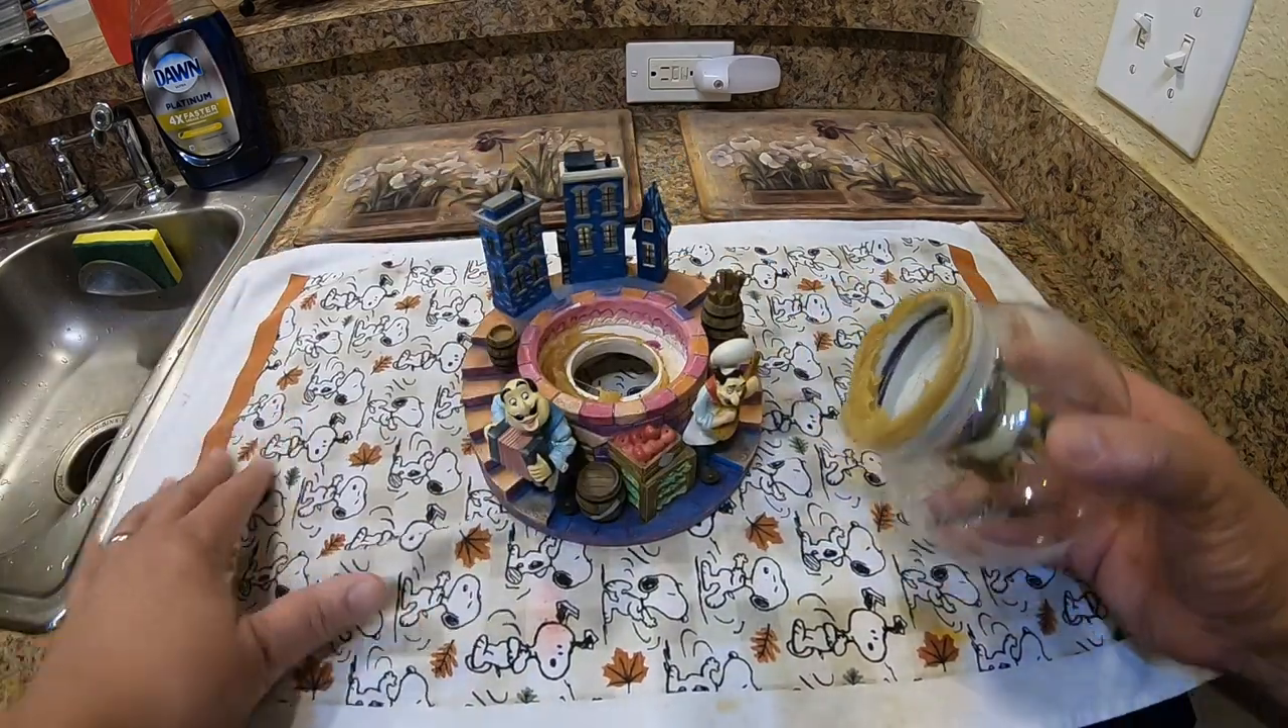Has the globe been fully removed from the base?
Yes.